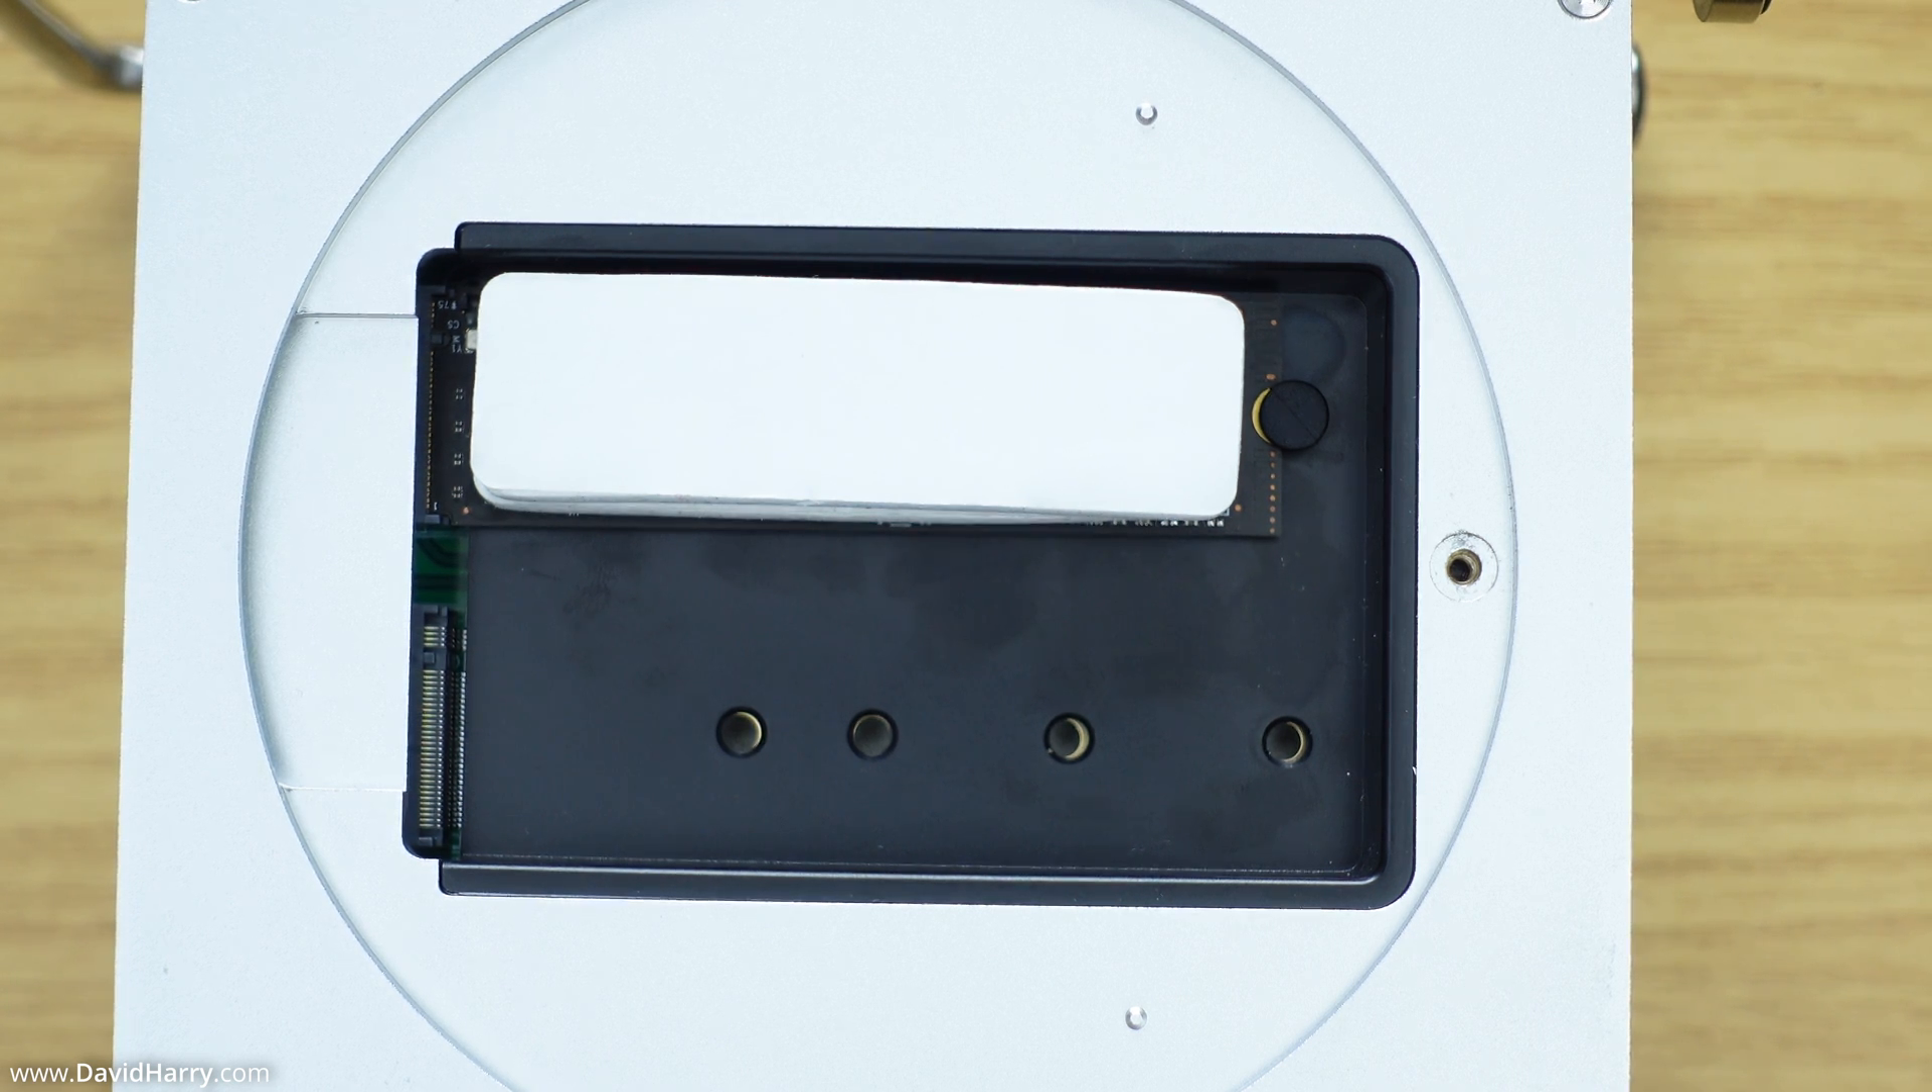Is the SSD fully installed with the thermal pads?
Yes.